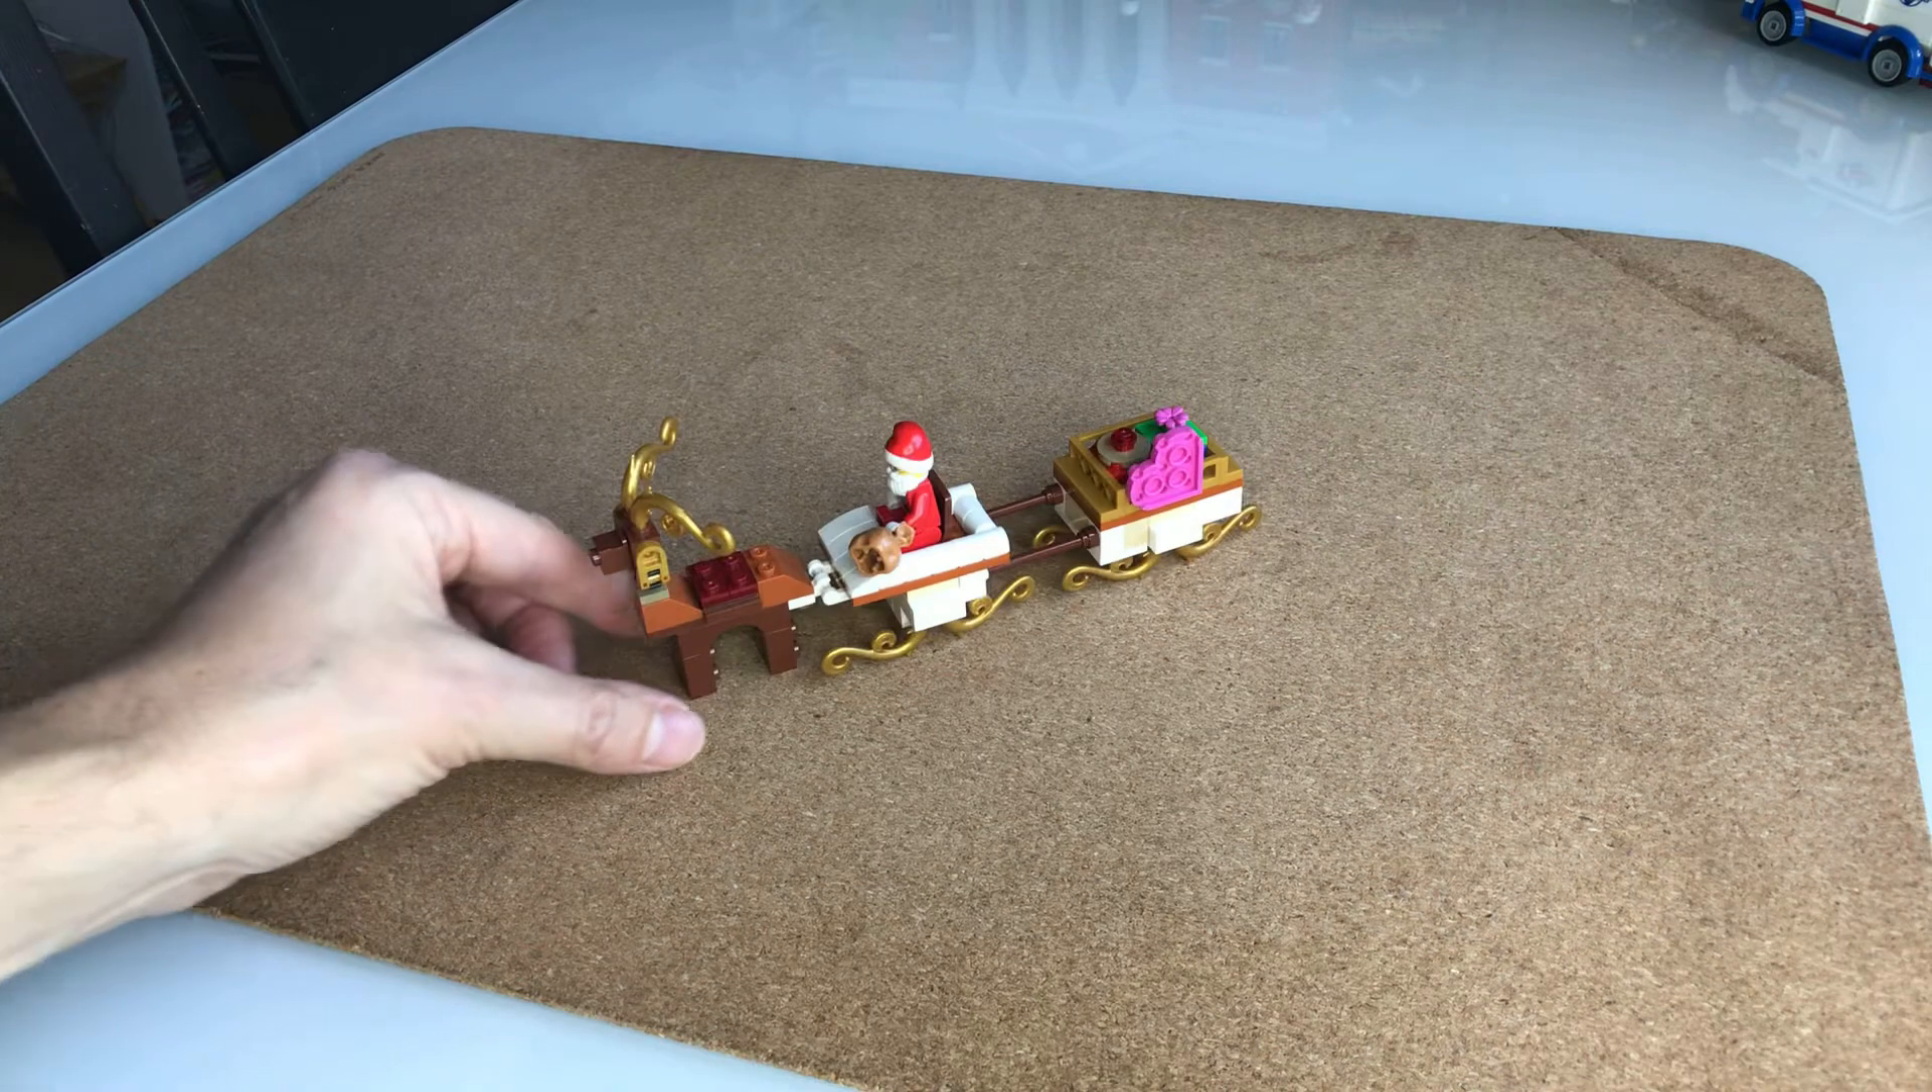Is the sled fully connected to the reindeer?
Yes.